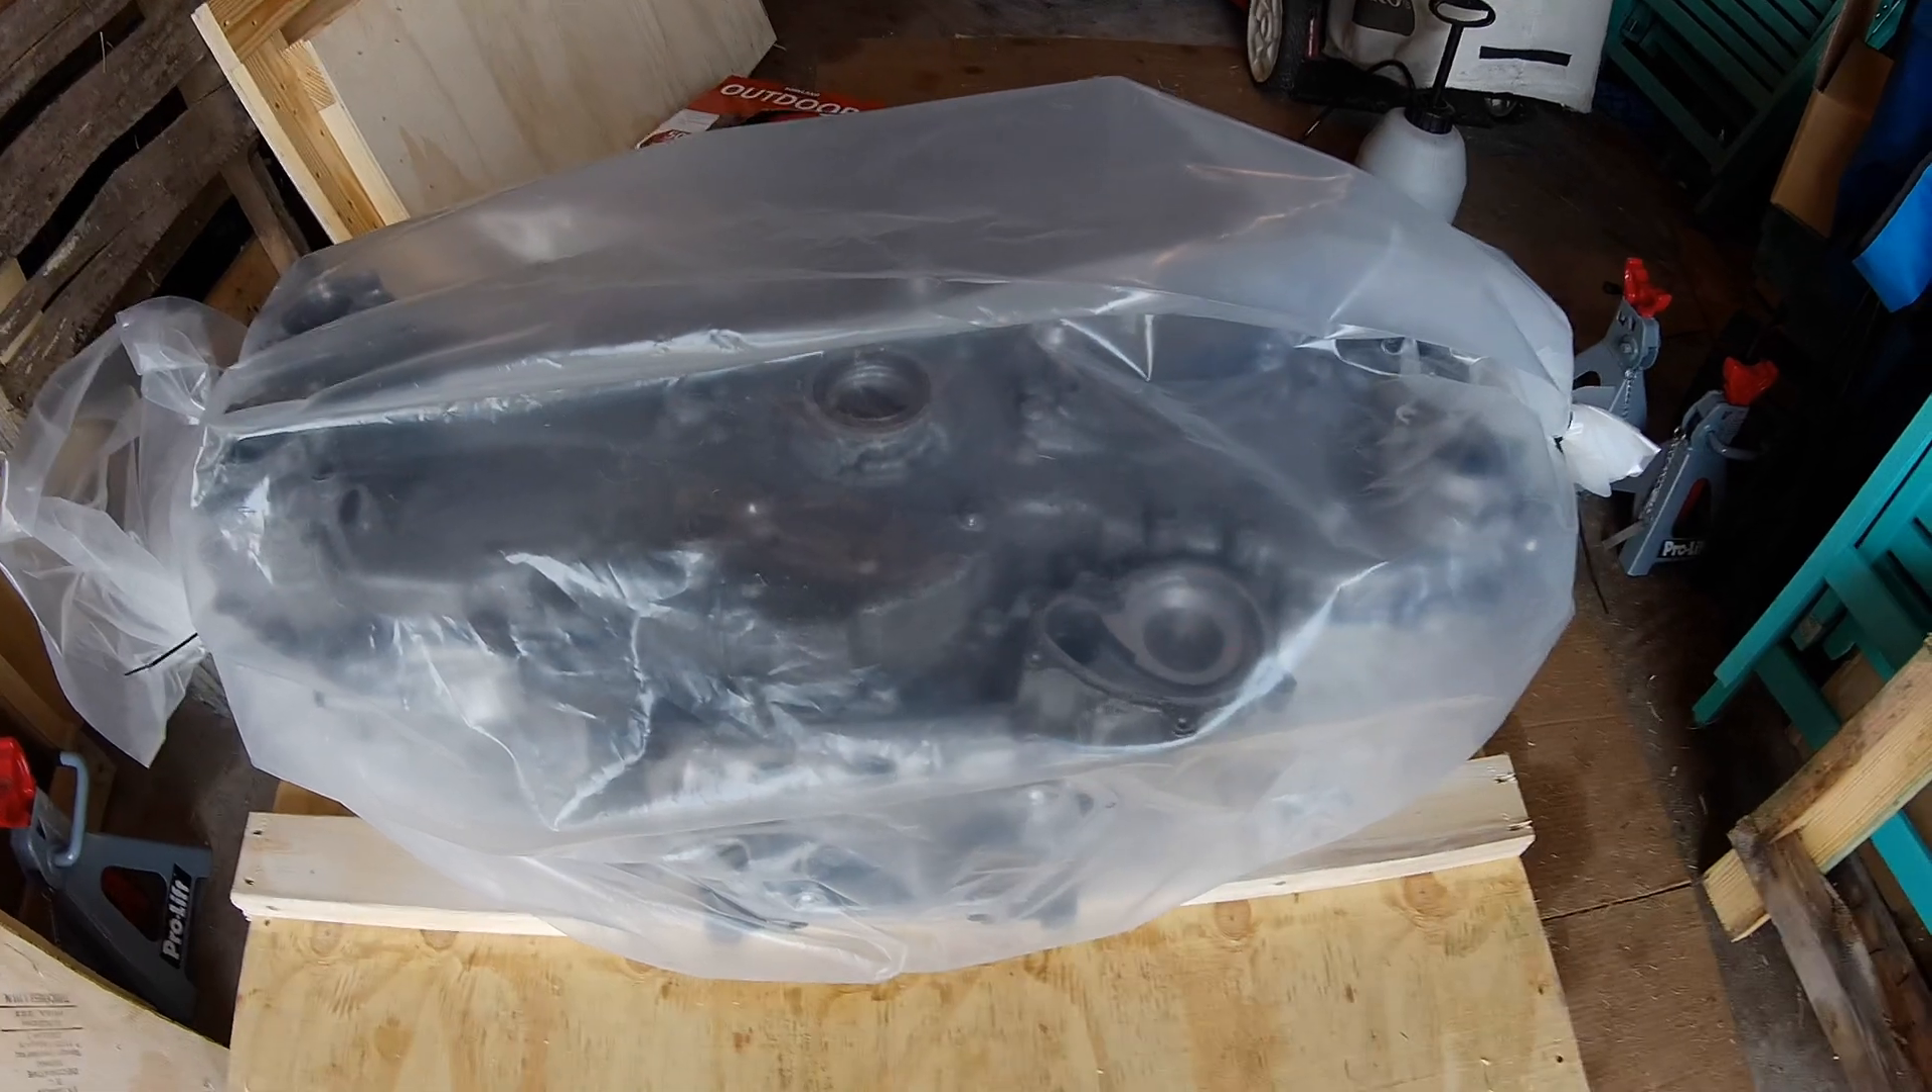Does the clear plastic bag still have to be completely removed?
Yes.